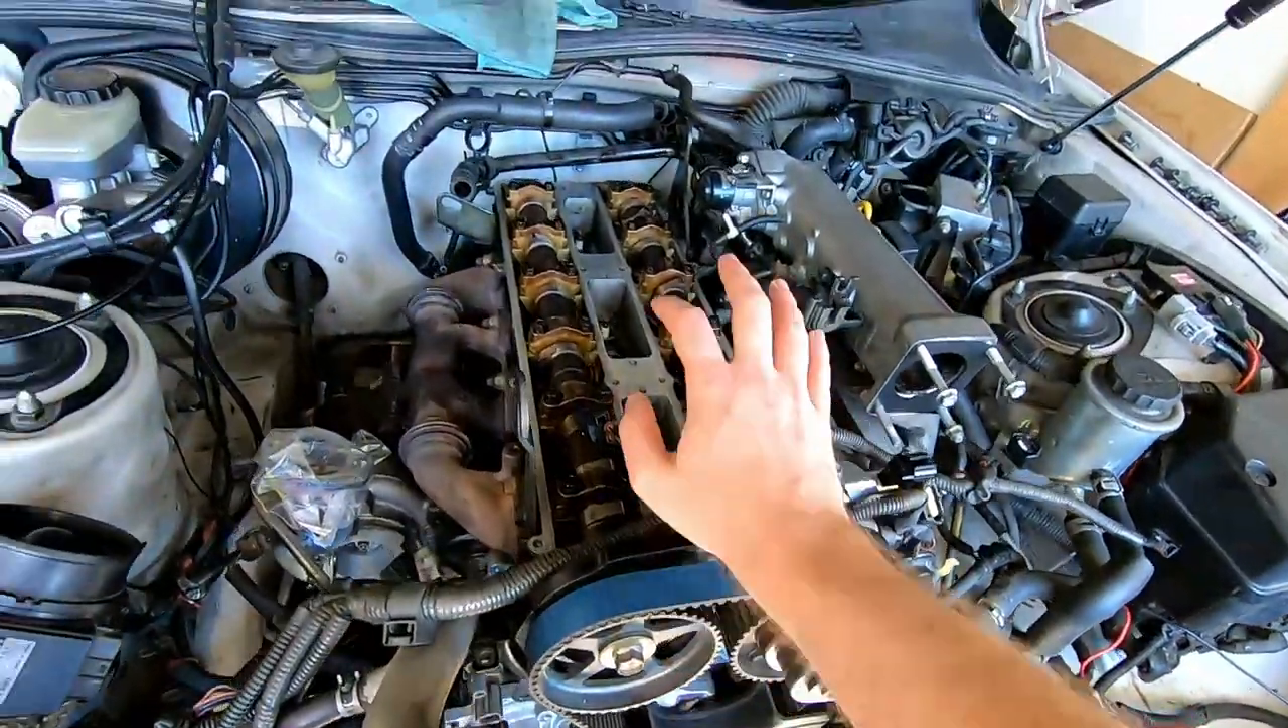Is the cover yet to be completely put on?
Yes.